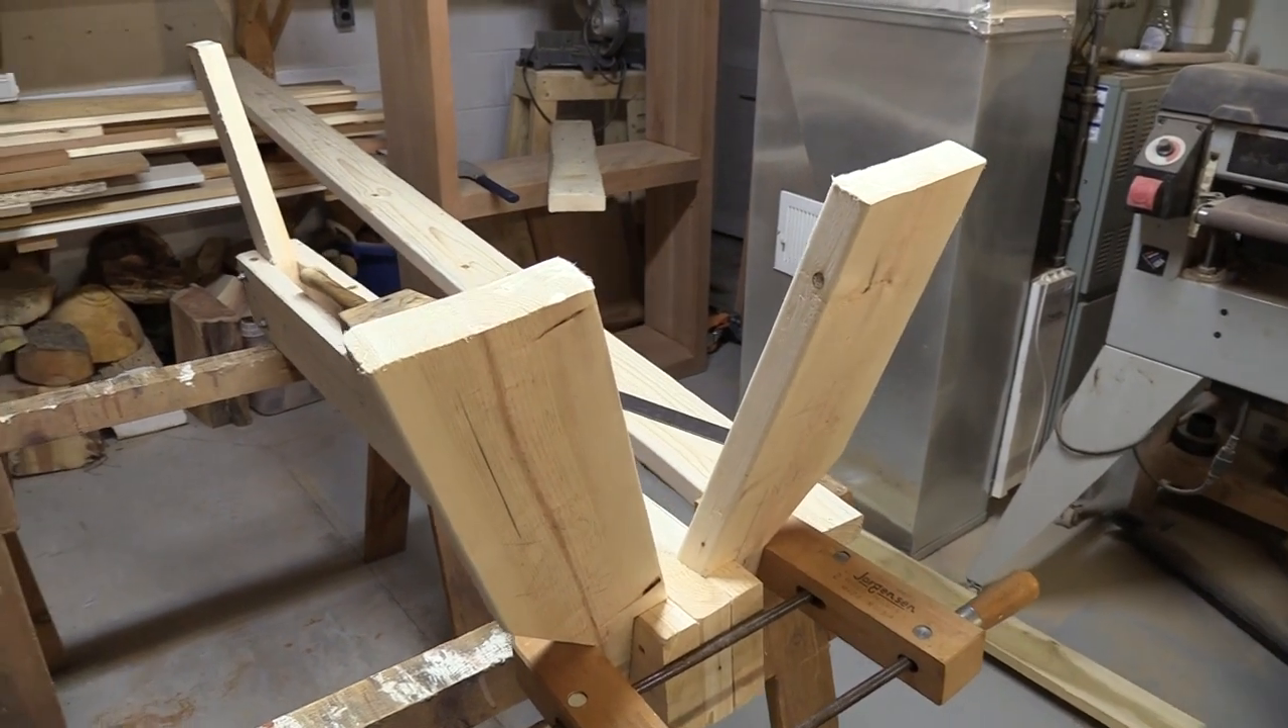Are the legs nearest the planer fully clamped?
Yes.